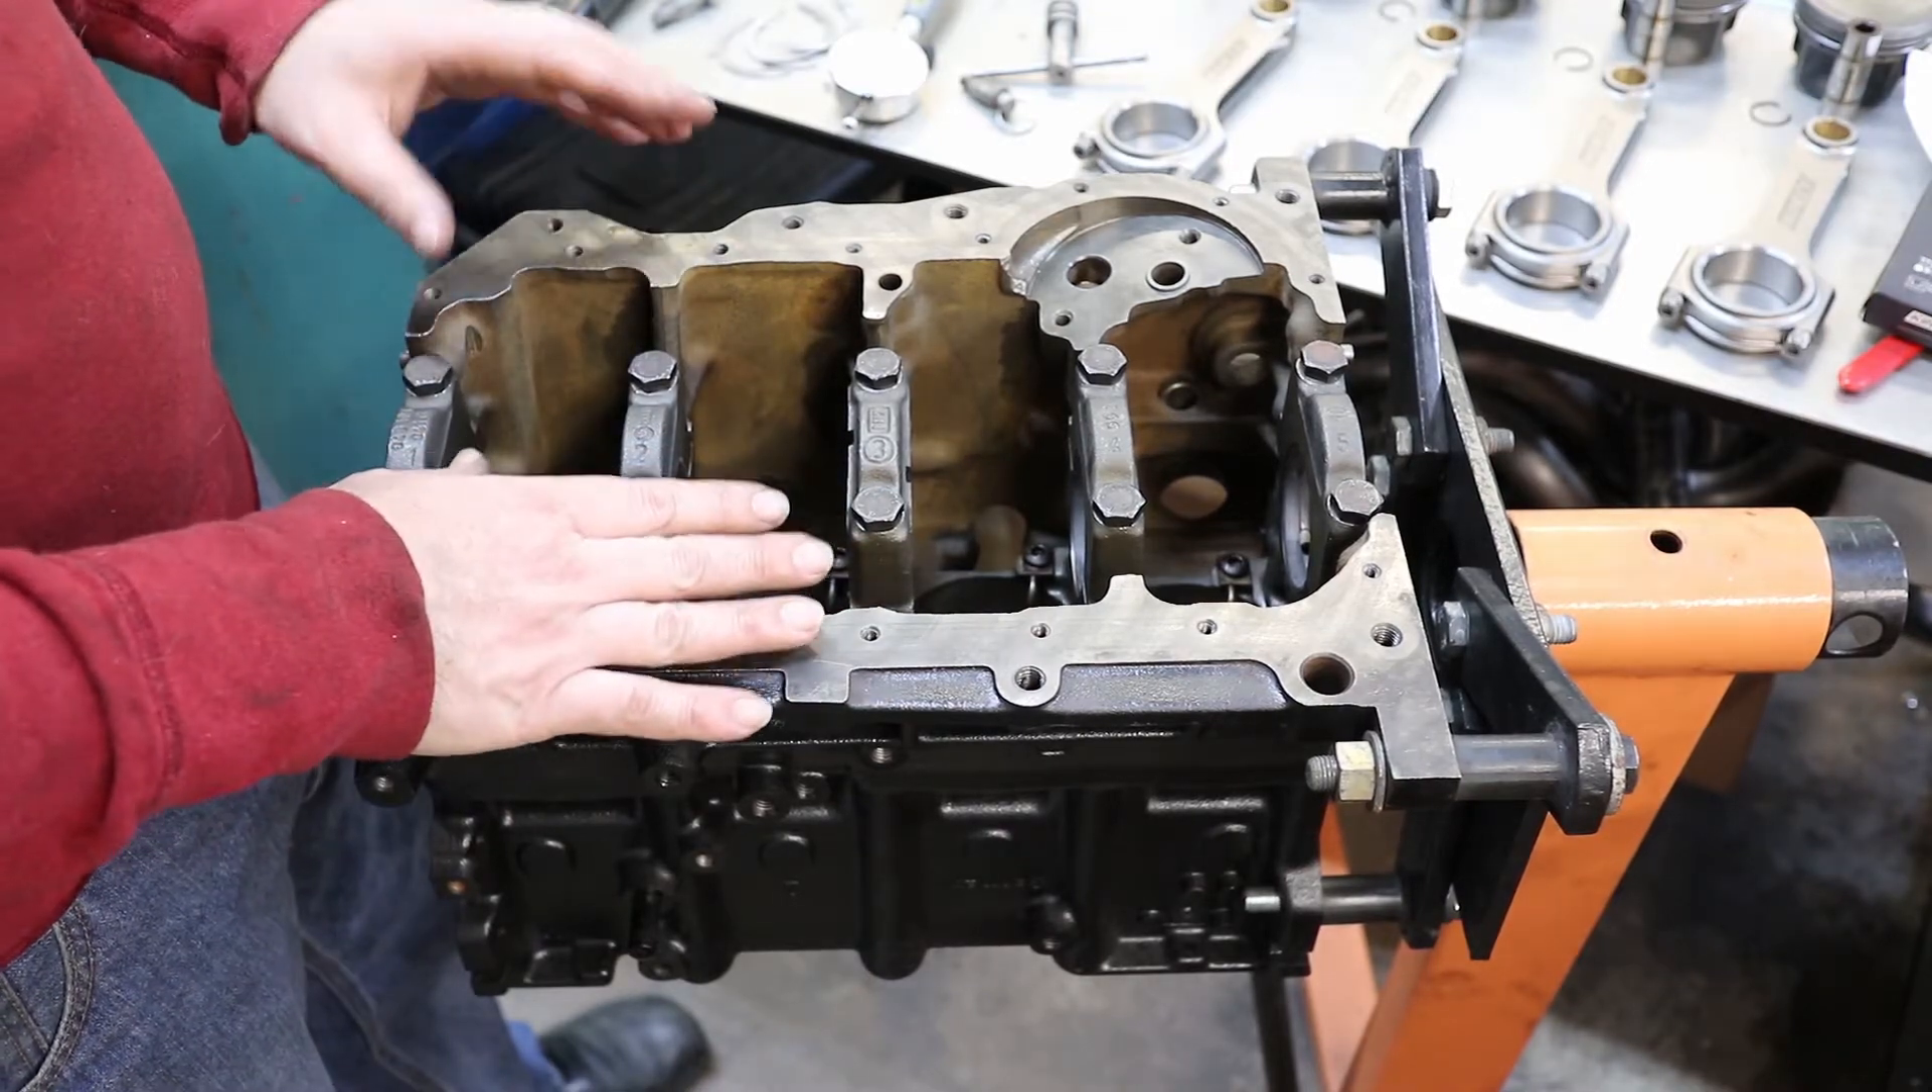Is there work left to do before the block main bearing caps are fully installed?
No.